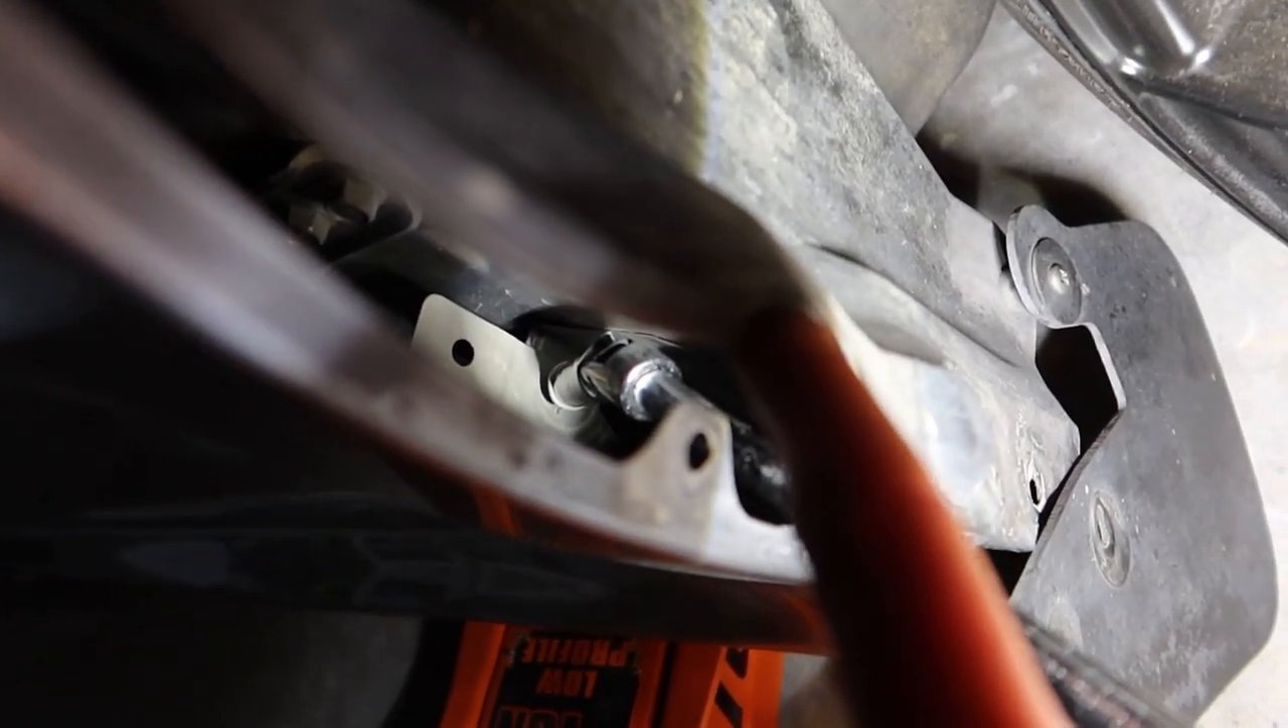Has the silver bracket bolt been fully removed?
No.